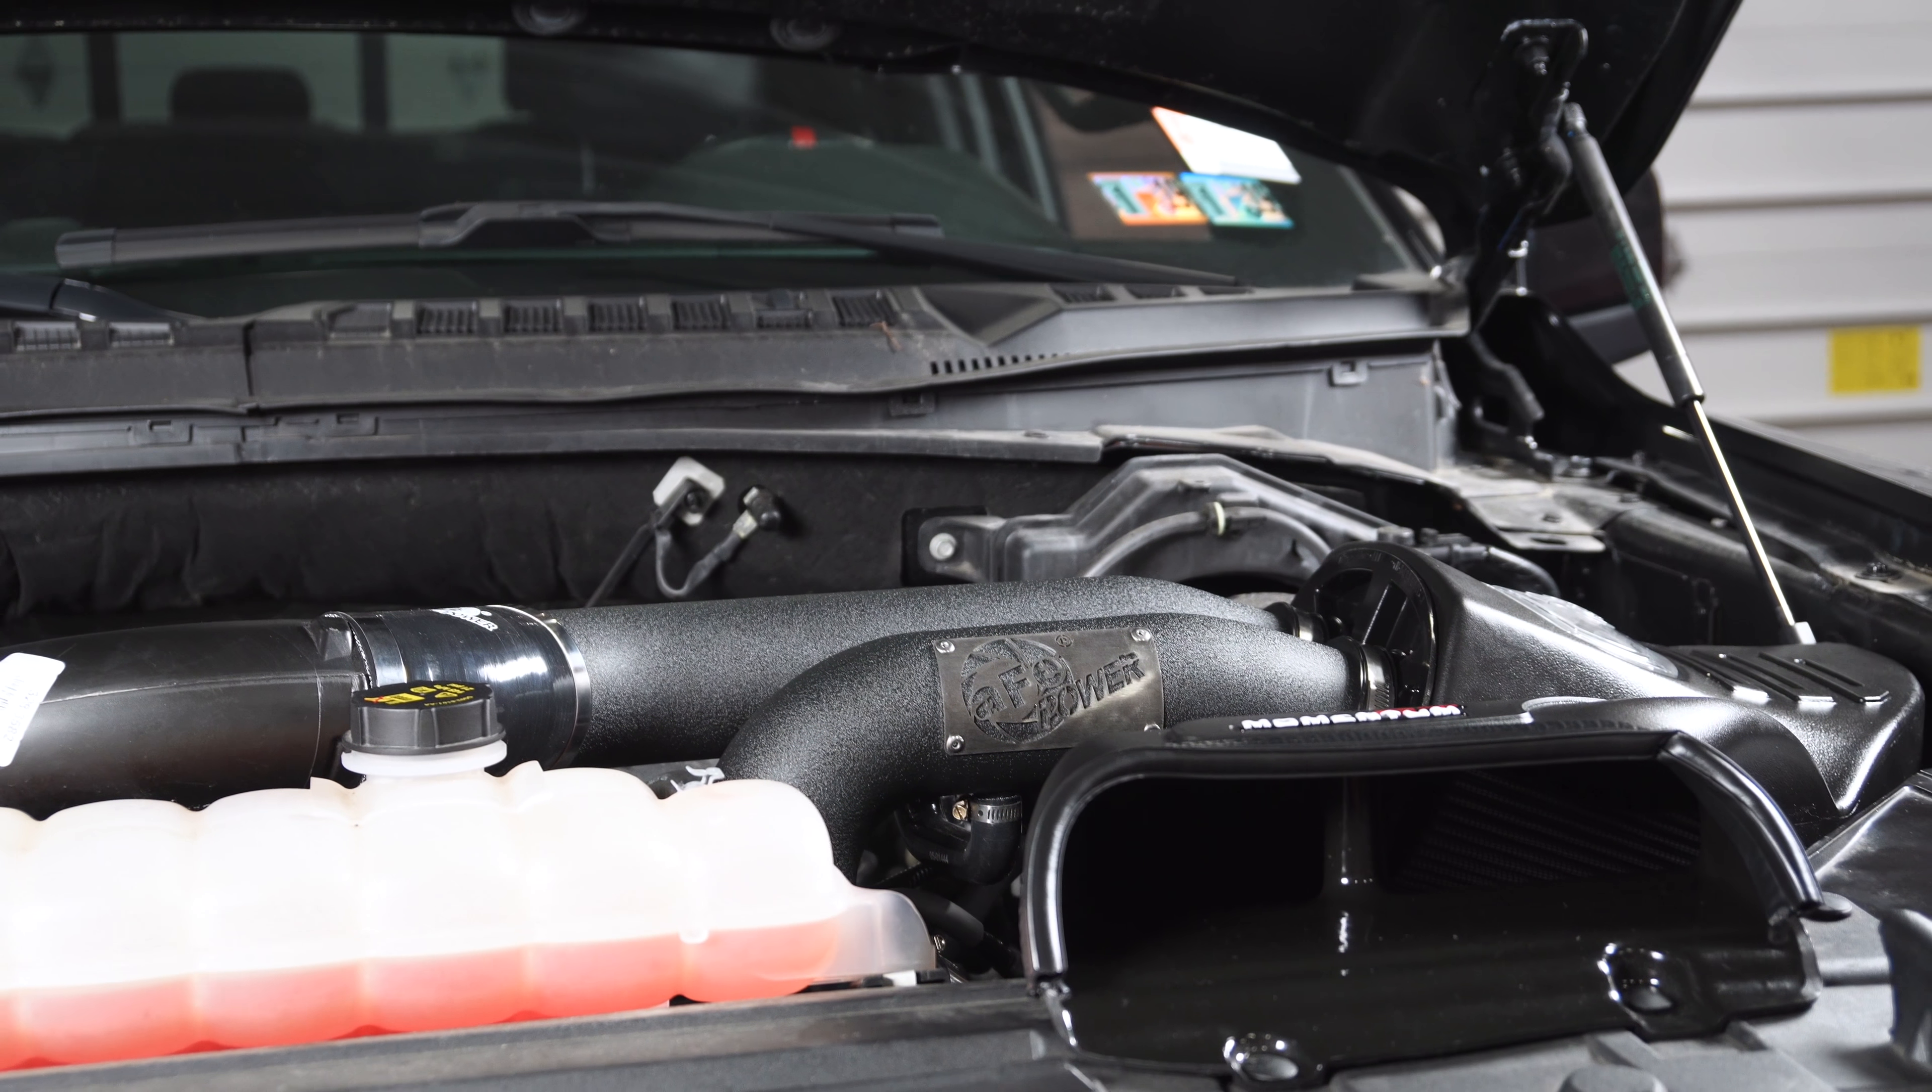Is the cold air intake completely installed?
Yes.